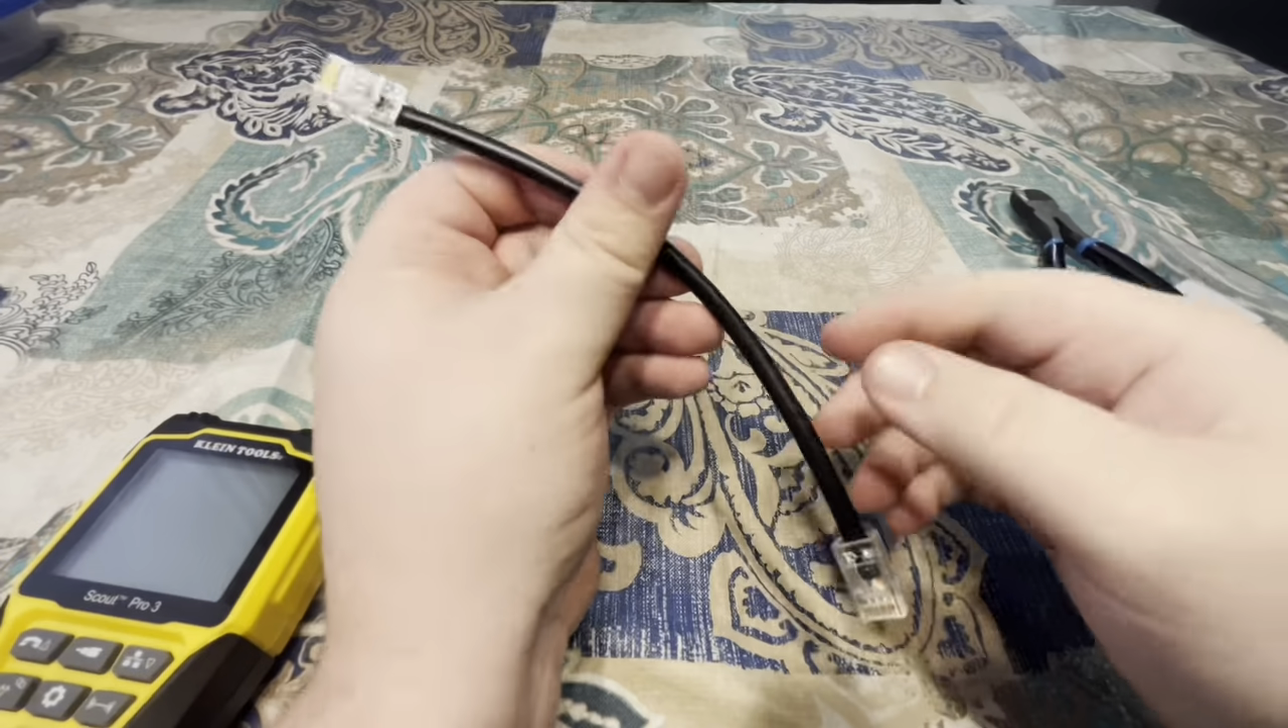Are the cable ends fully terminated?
Yes.